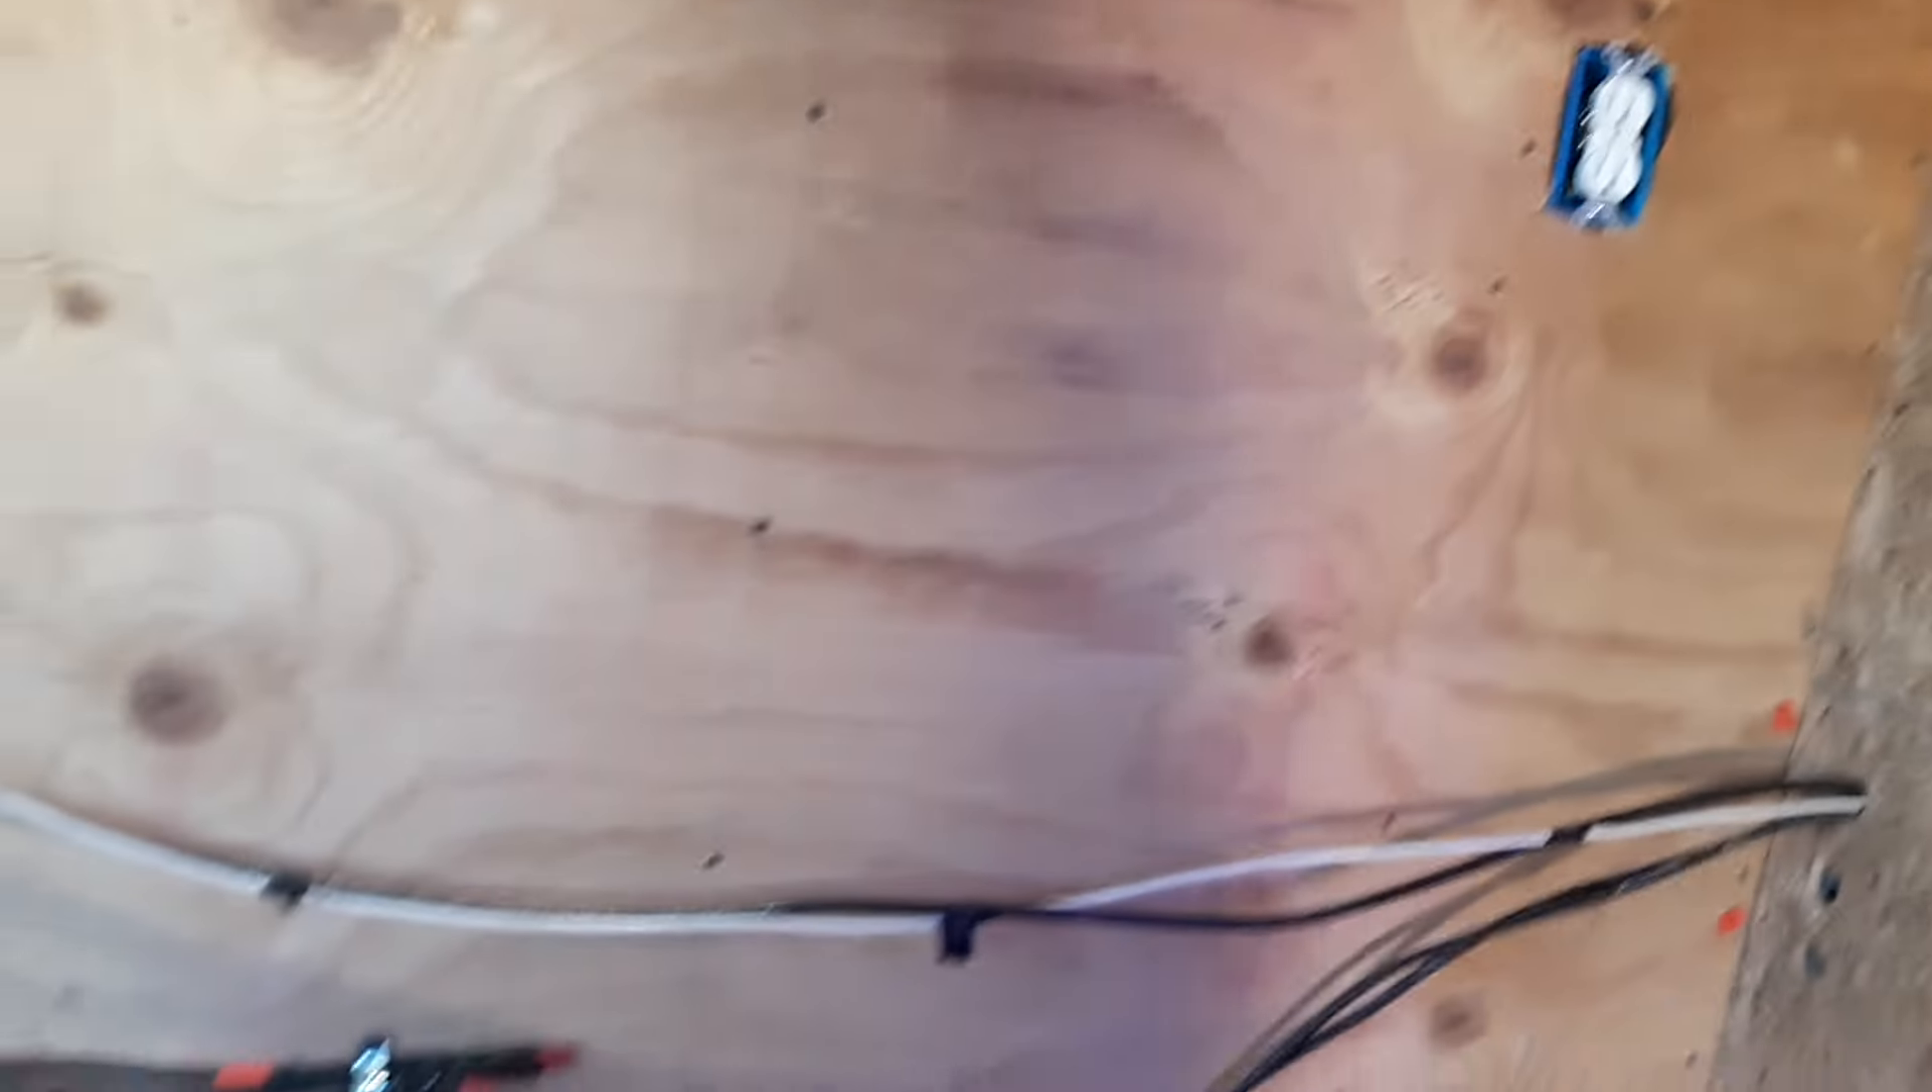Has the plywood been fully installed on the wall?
Yes.